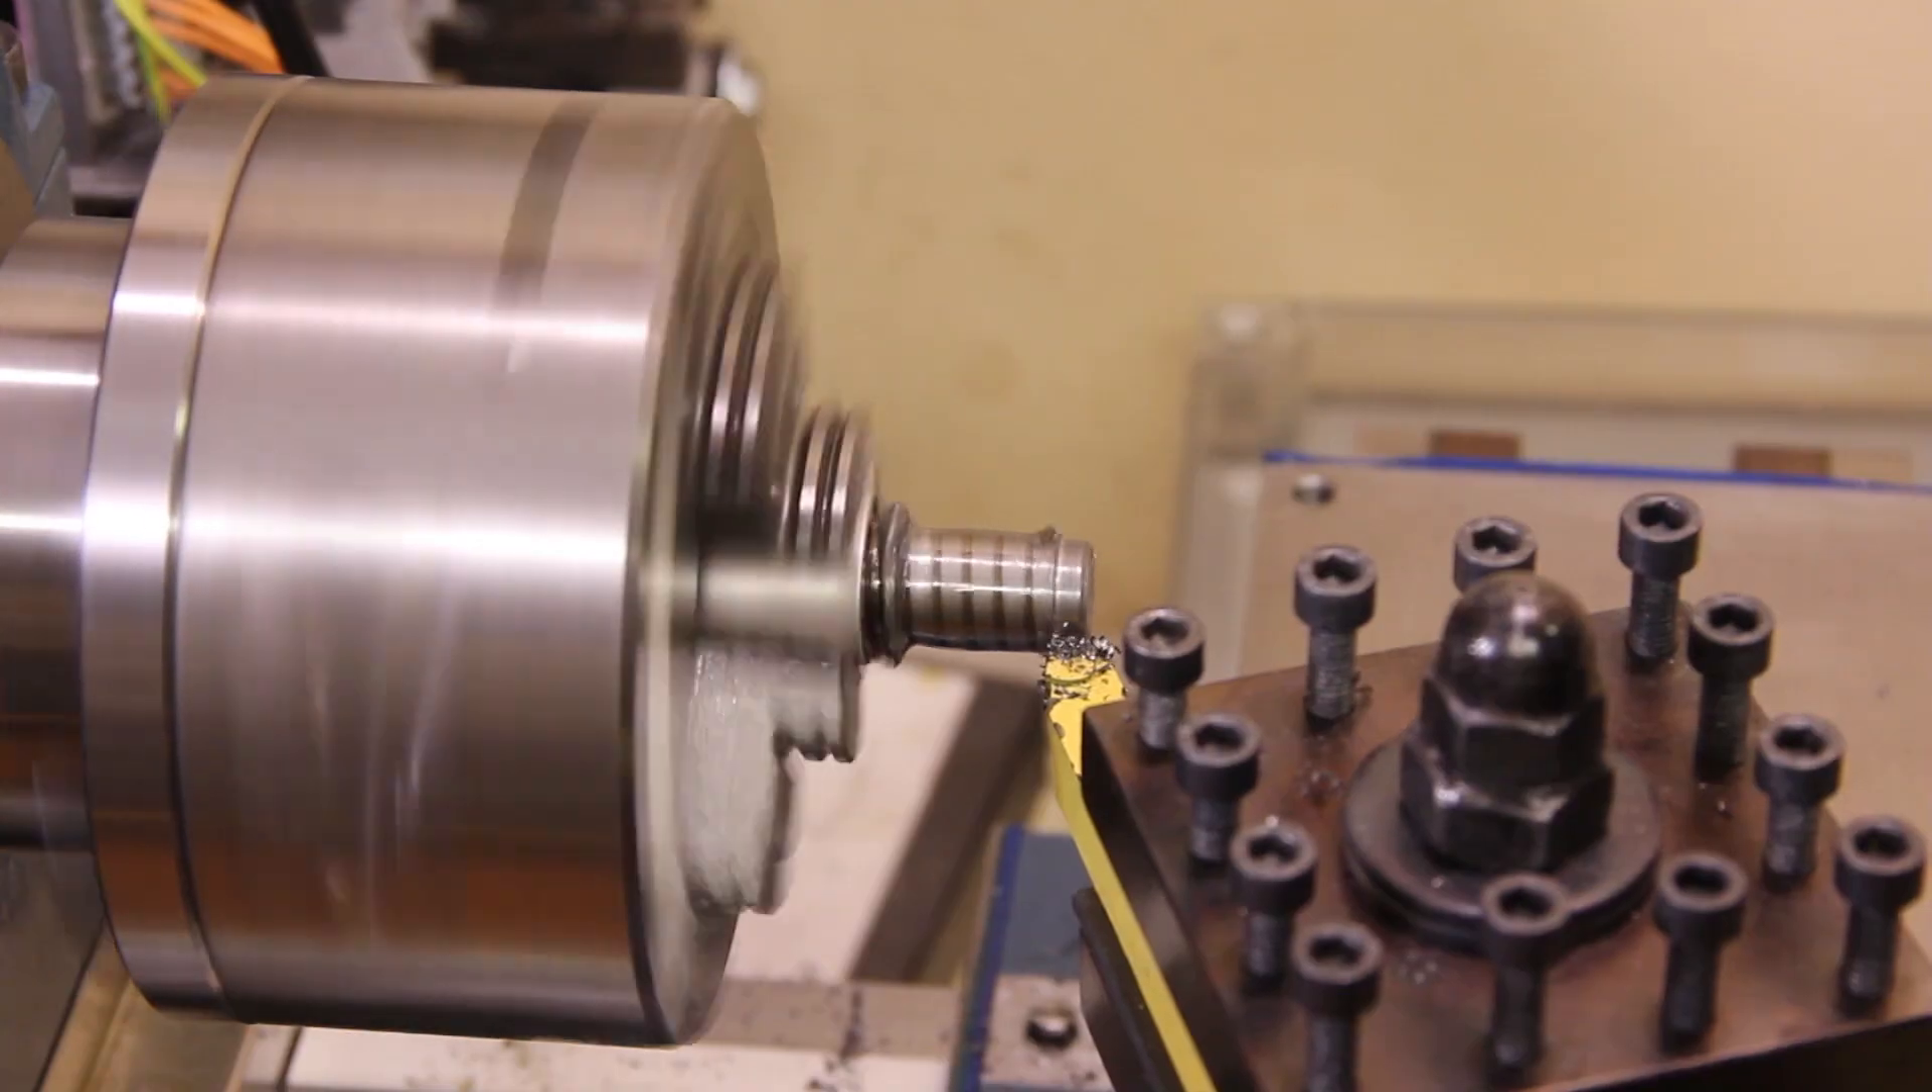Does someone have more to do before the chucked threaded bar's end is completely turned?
Yes.